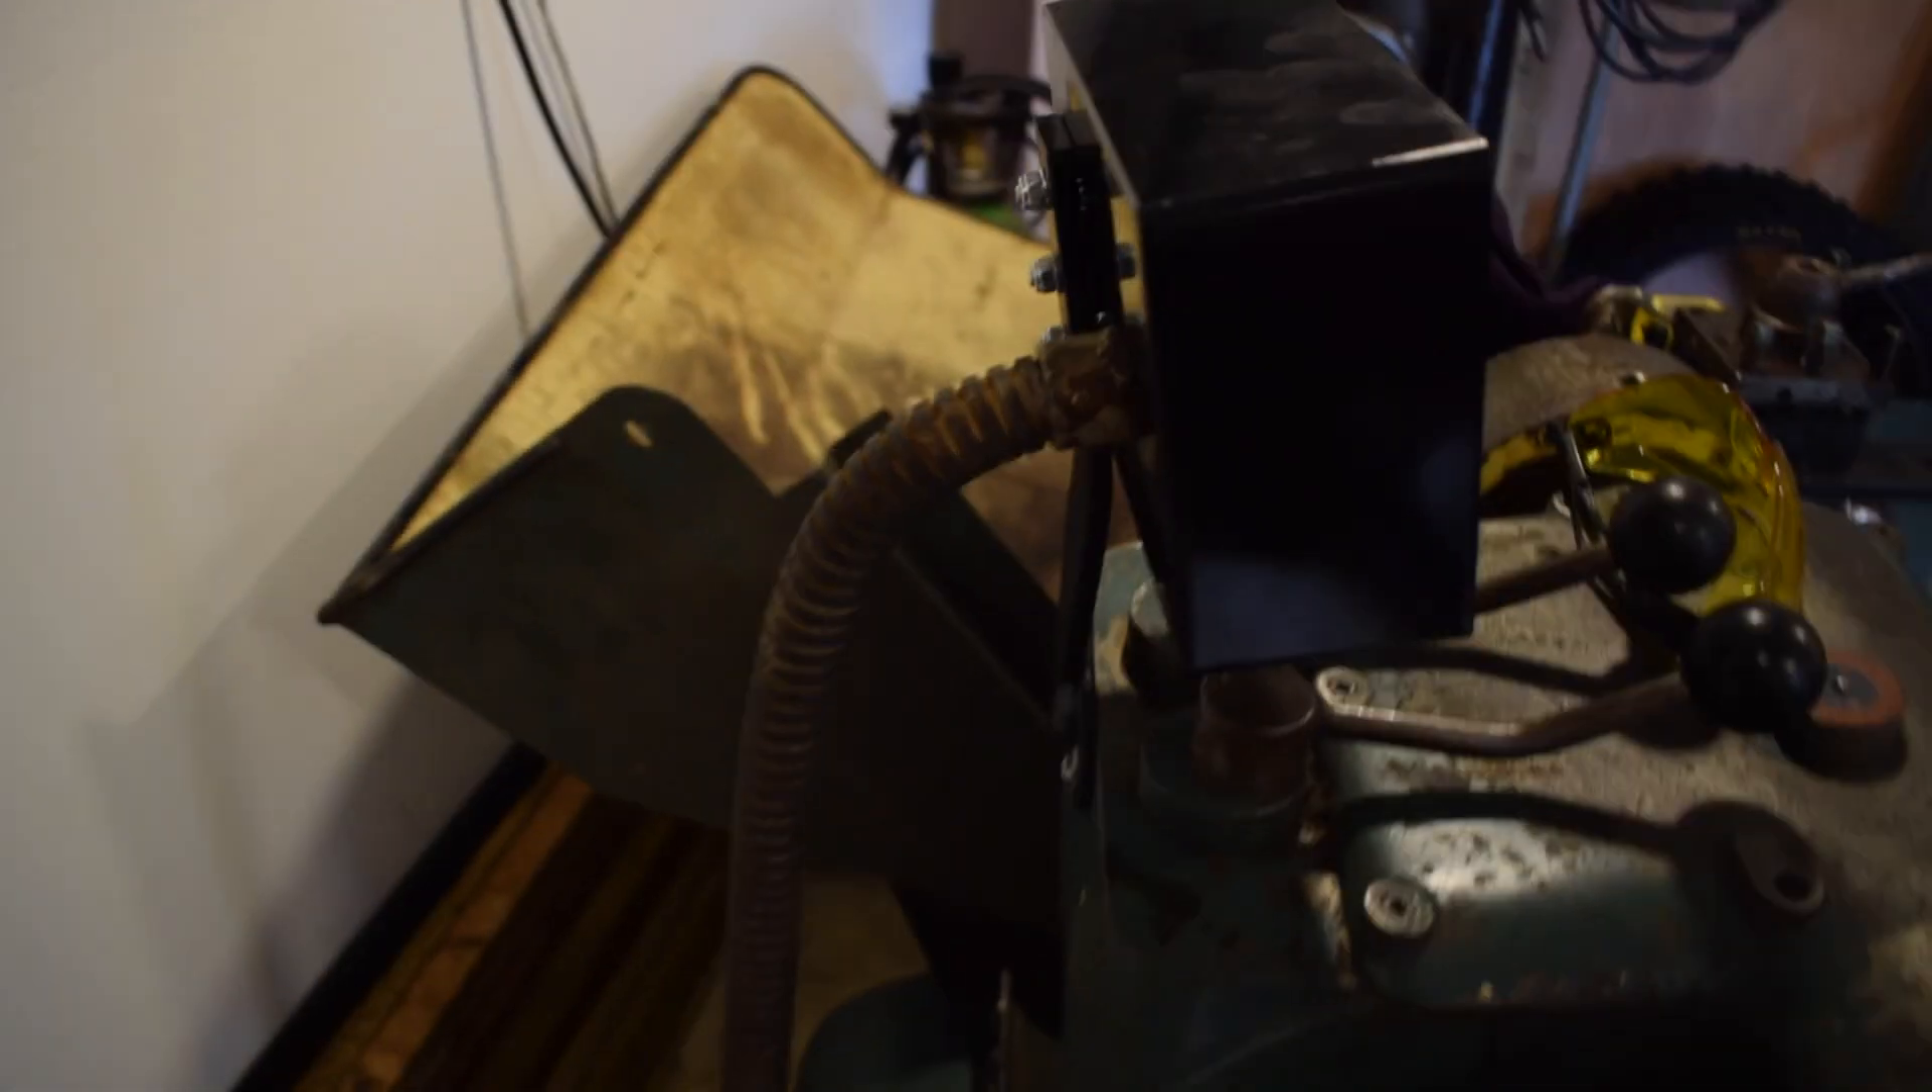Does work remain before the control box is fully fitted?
No.